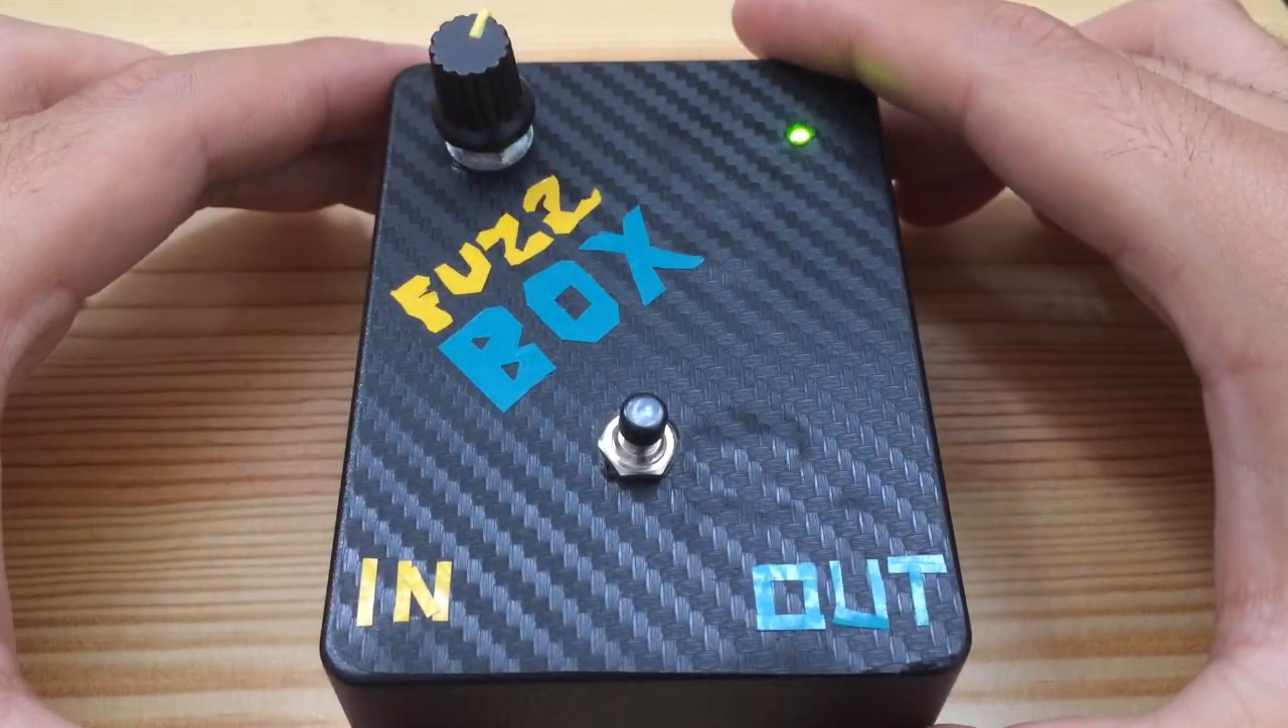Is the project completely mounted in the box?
Yes.